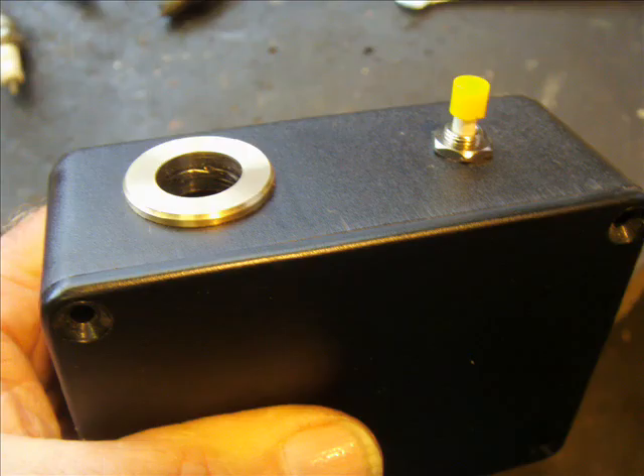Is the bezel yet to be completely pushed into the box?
No.